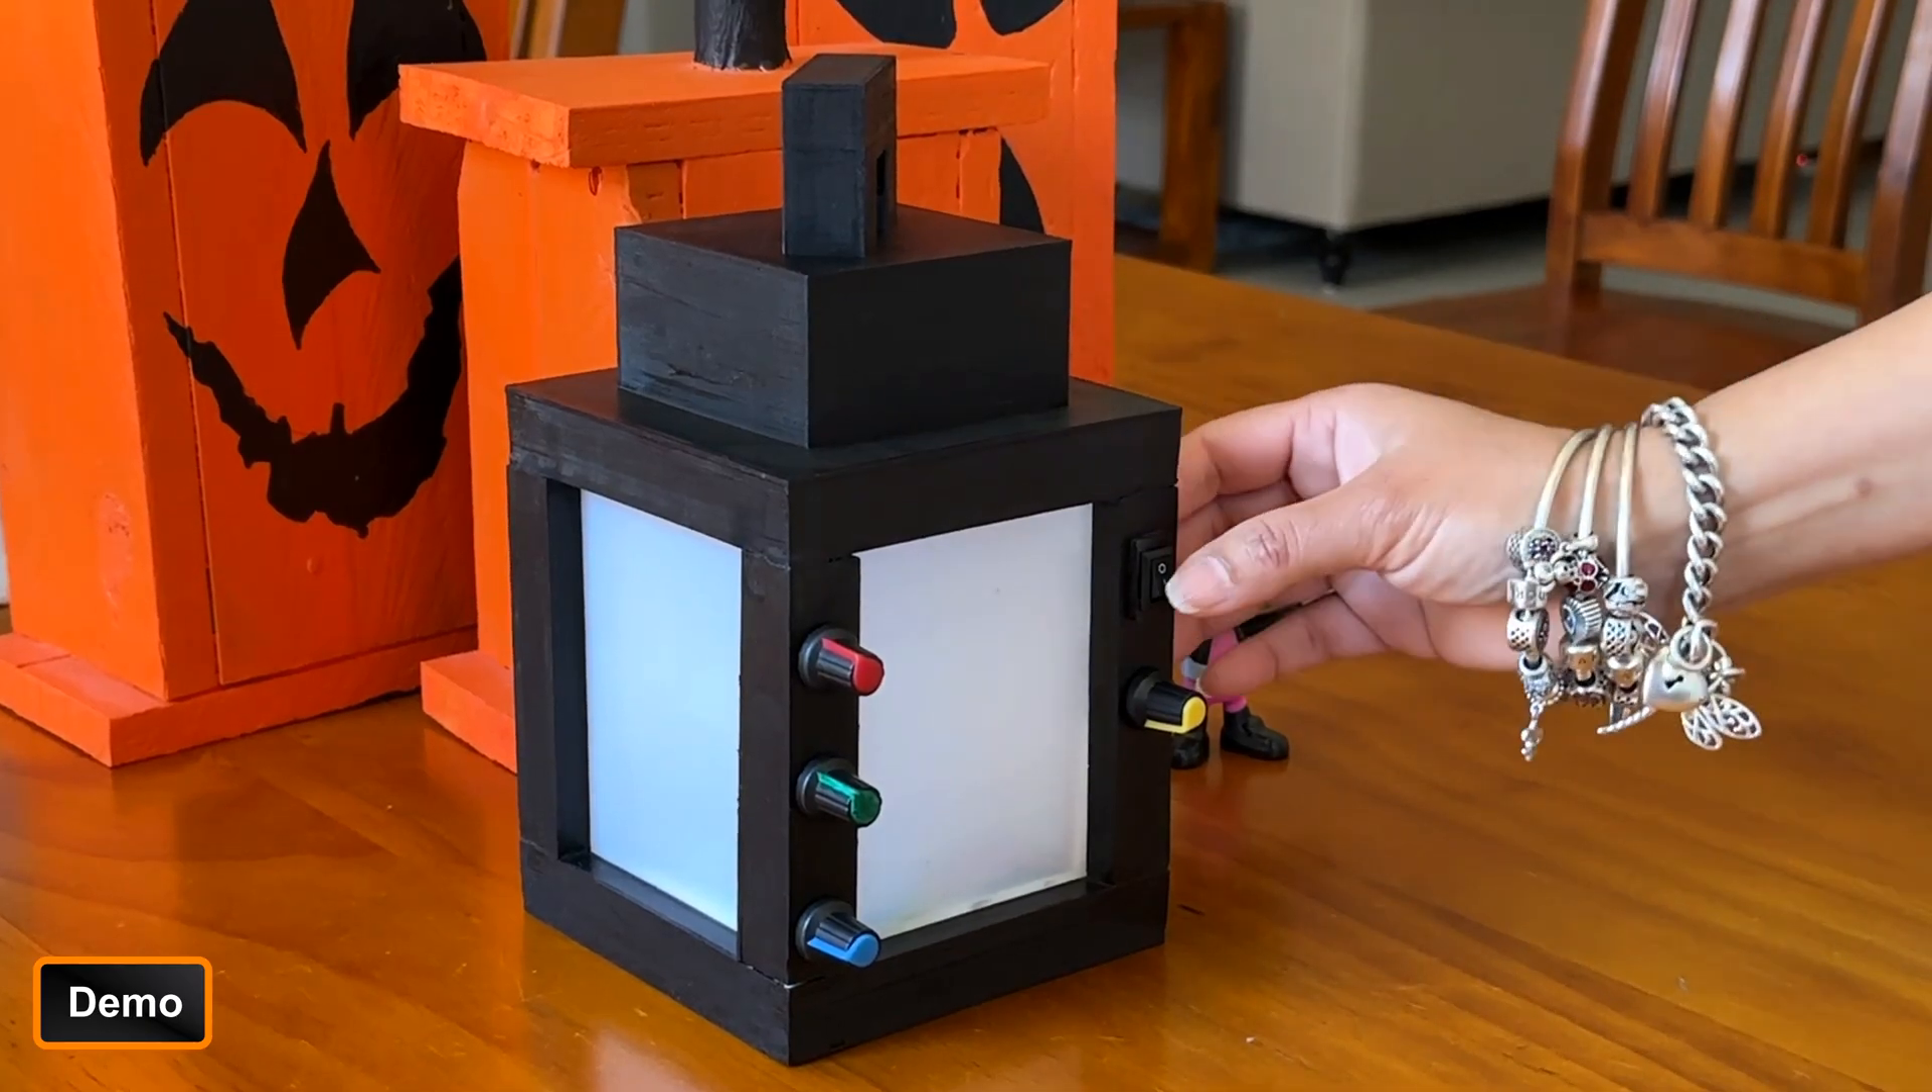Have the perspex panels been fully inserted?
Yes.